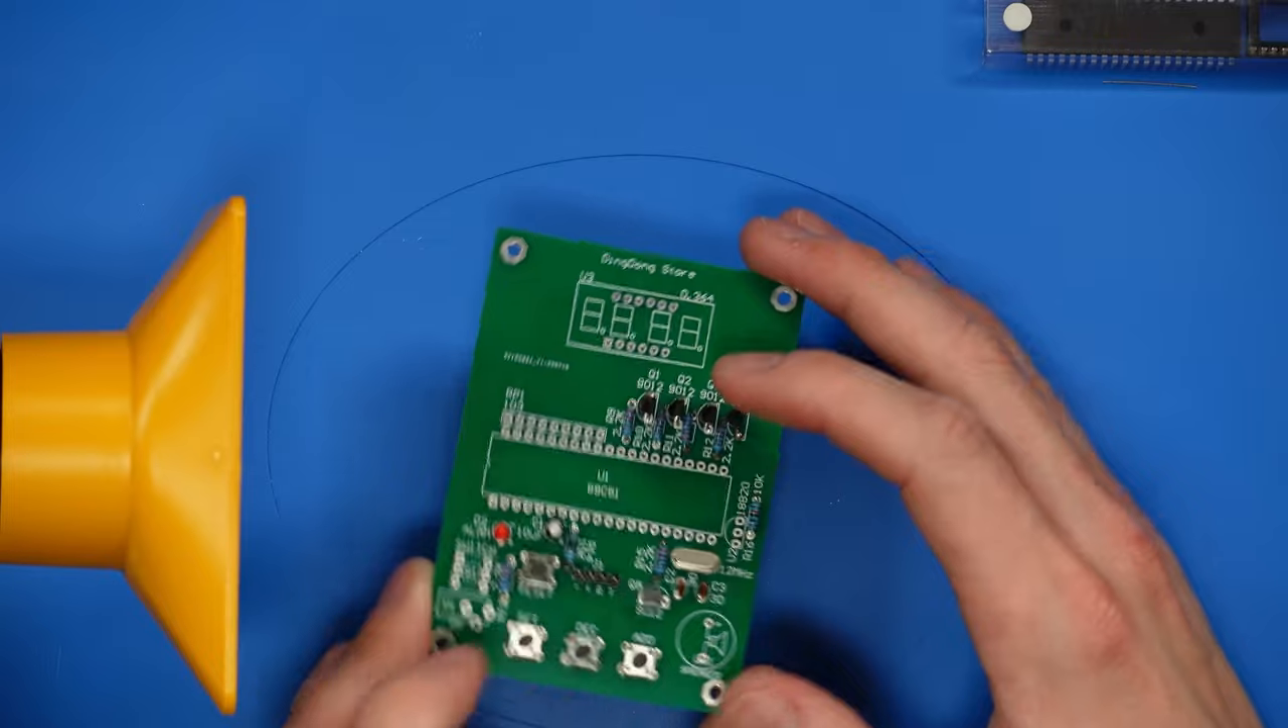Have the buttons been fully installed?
Yes.